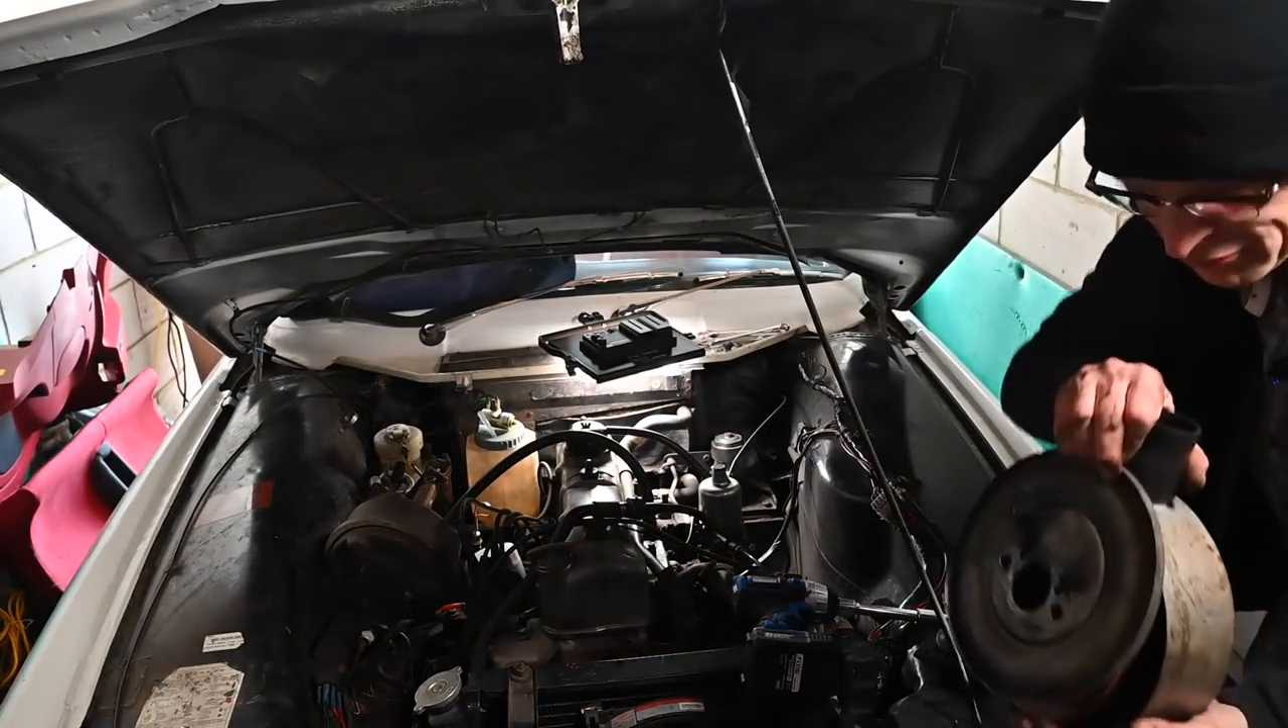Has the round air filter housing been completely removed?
Yes.